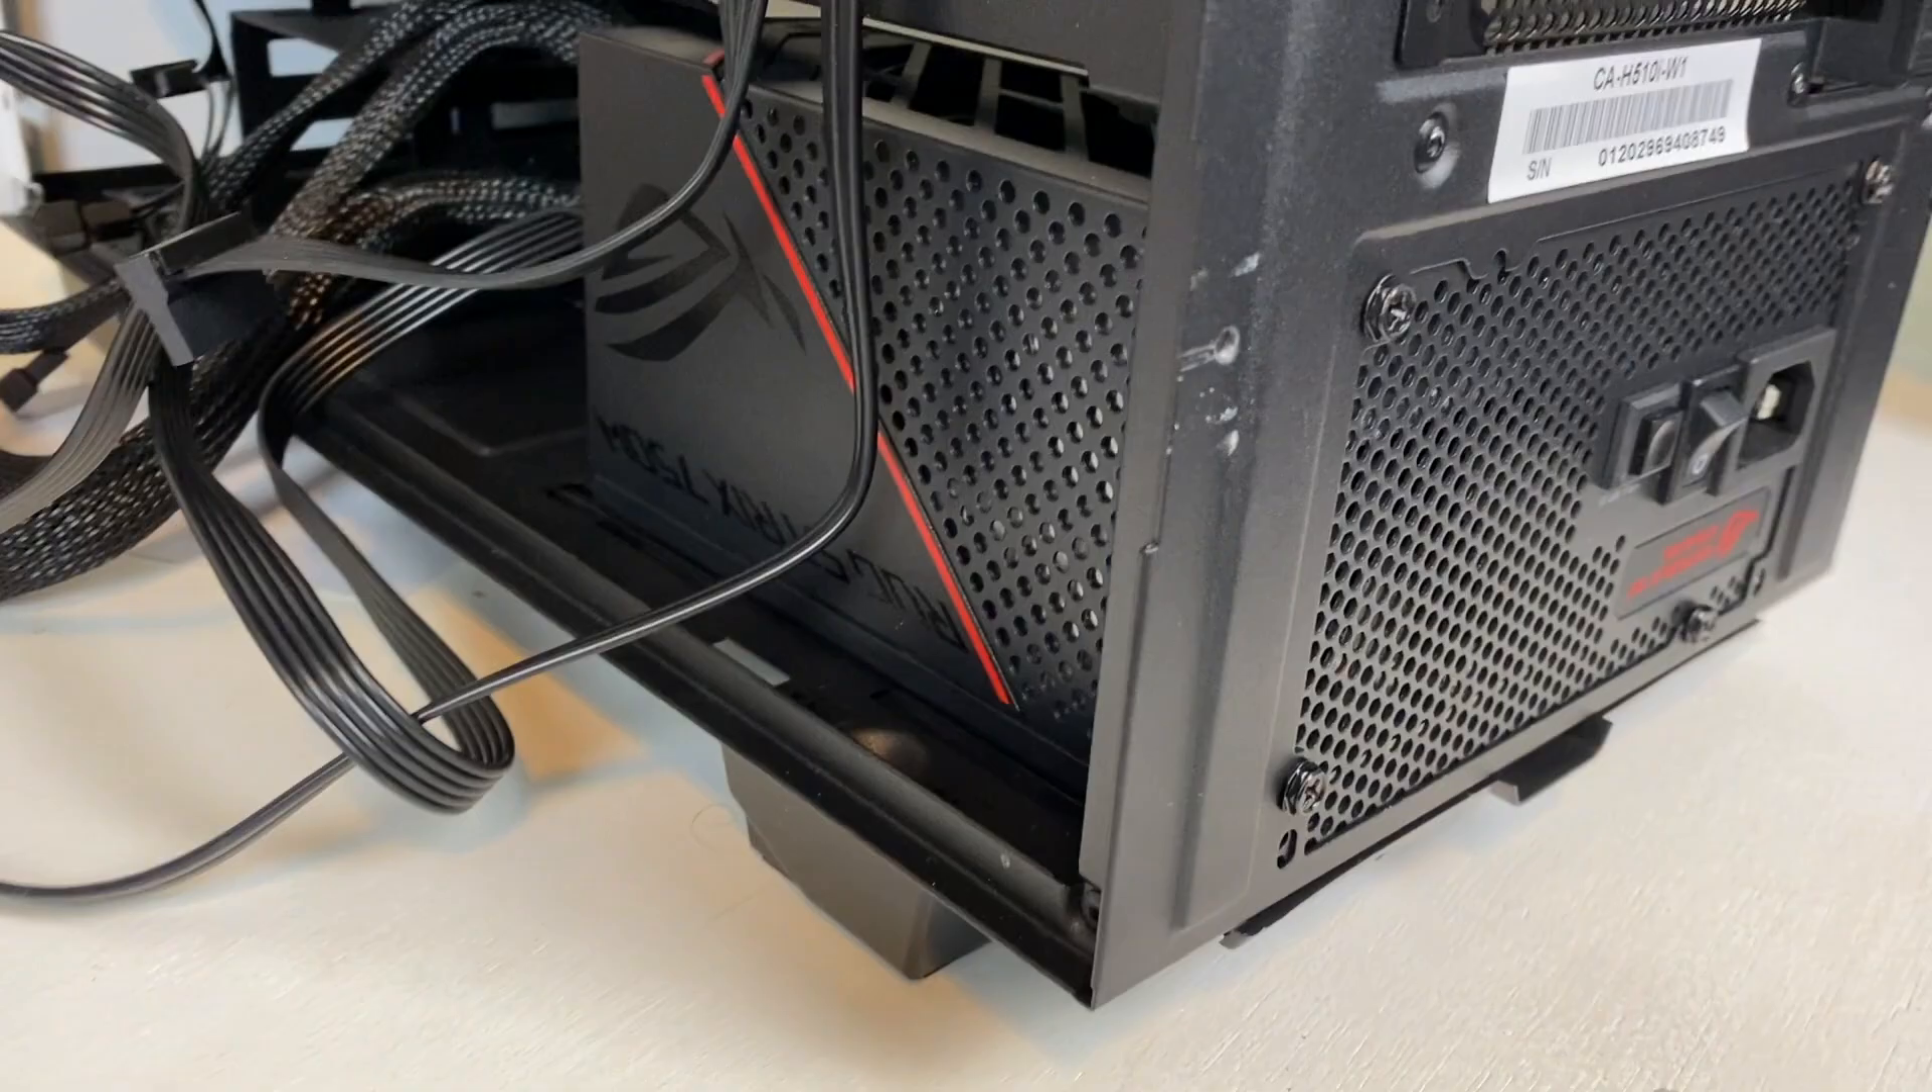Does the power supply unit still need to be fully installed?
No.